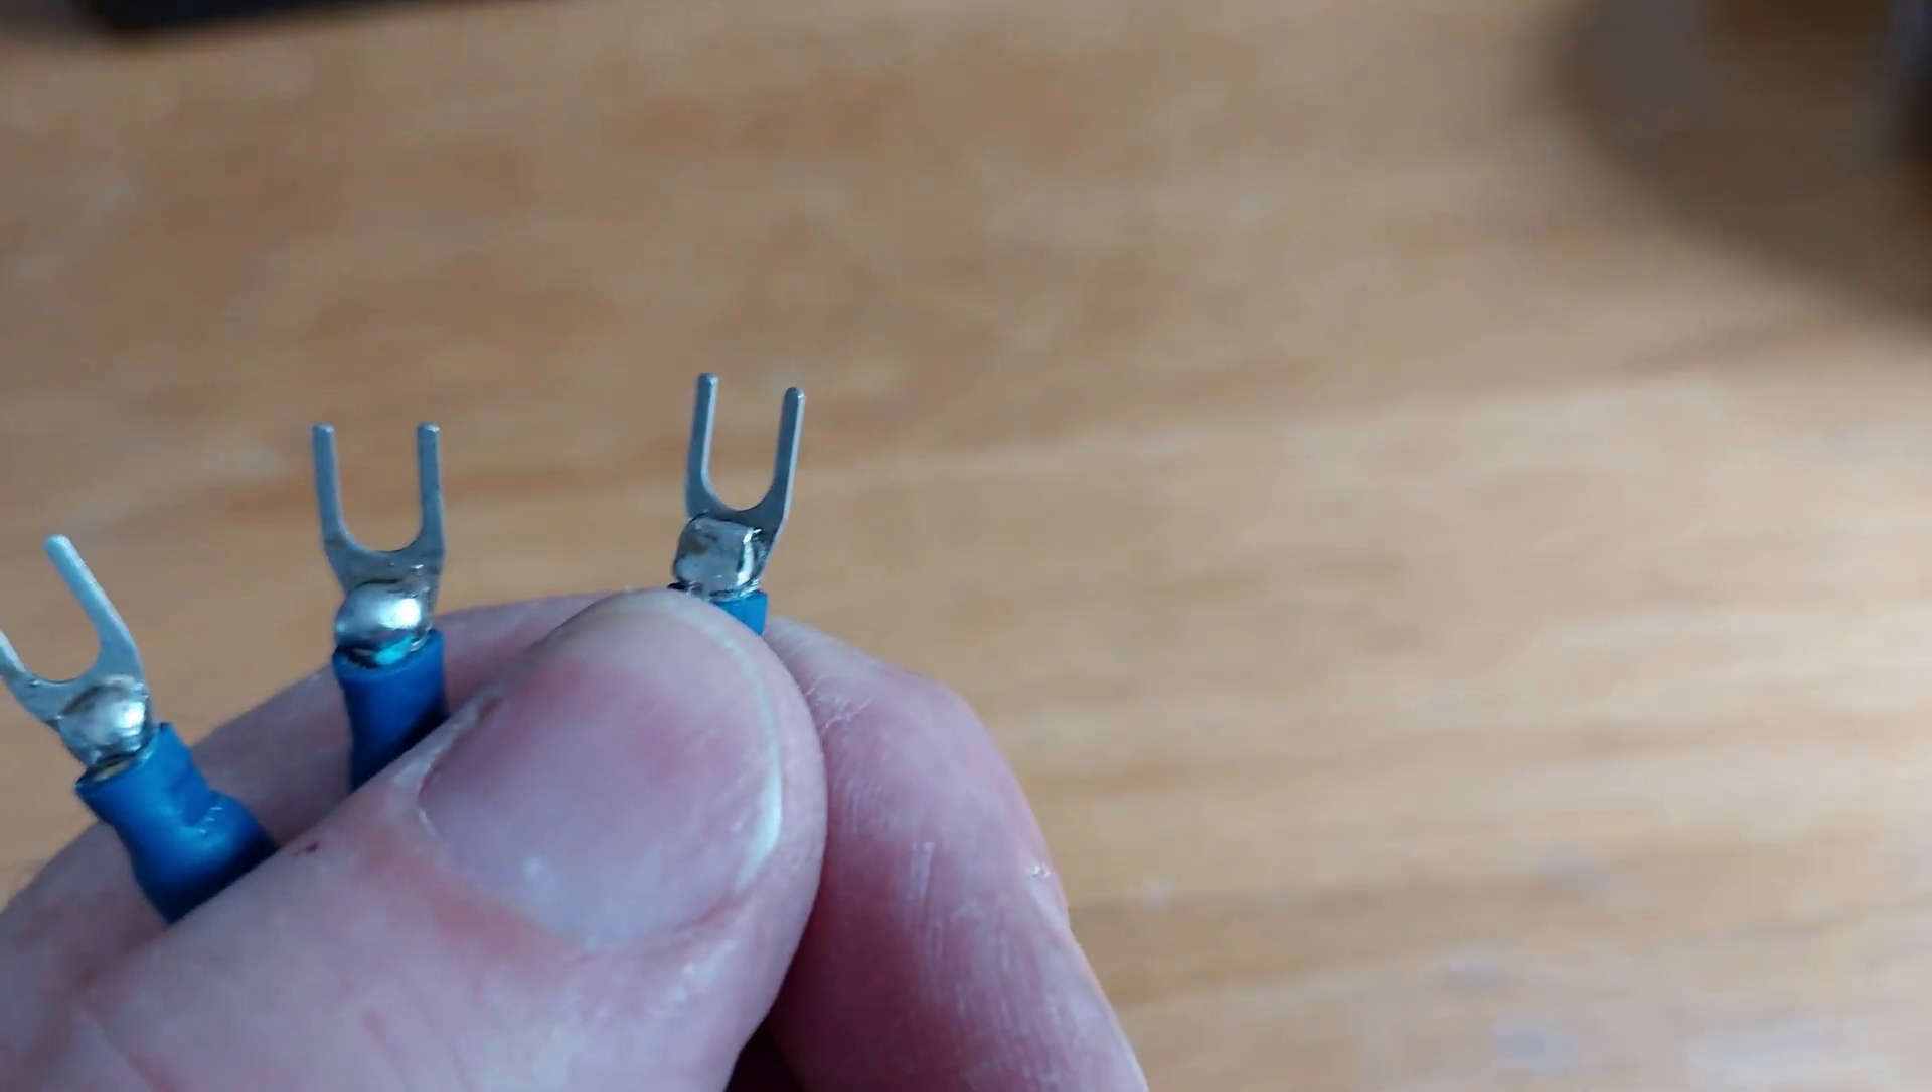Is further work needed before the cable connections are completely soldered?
No.